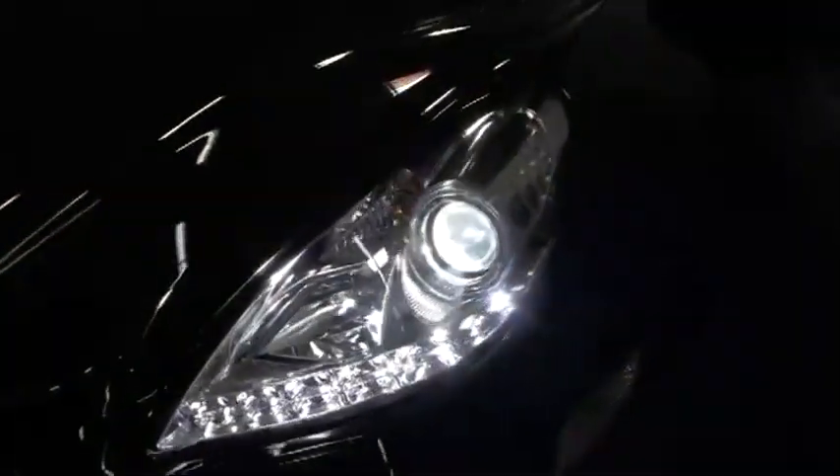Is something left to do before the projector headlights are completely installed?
No.